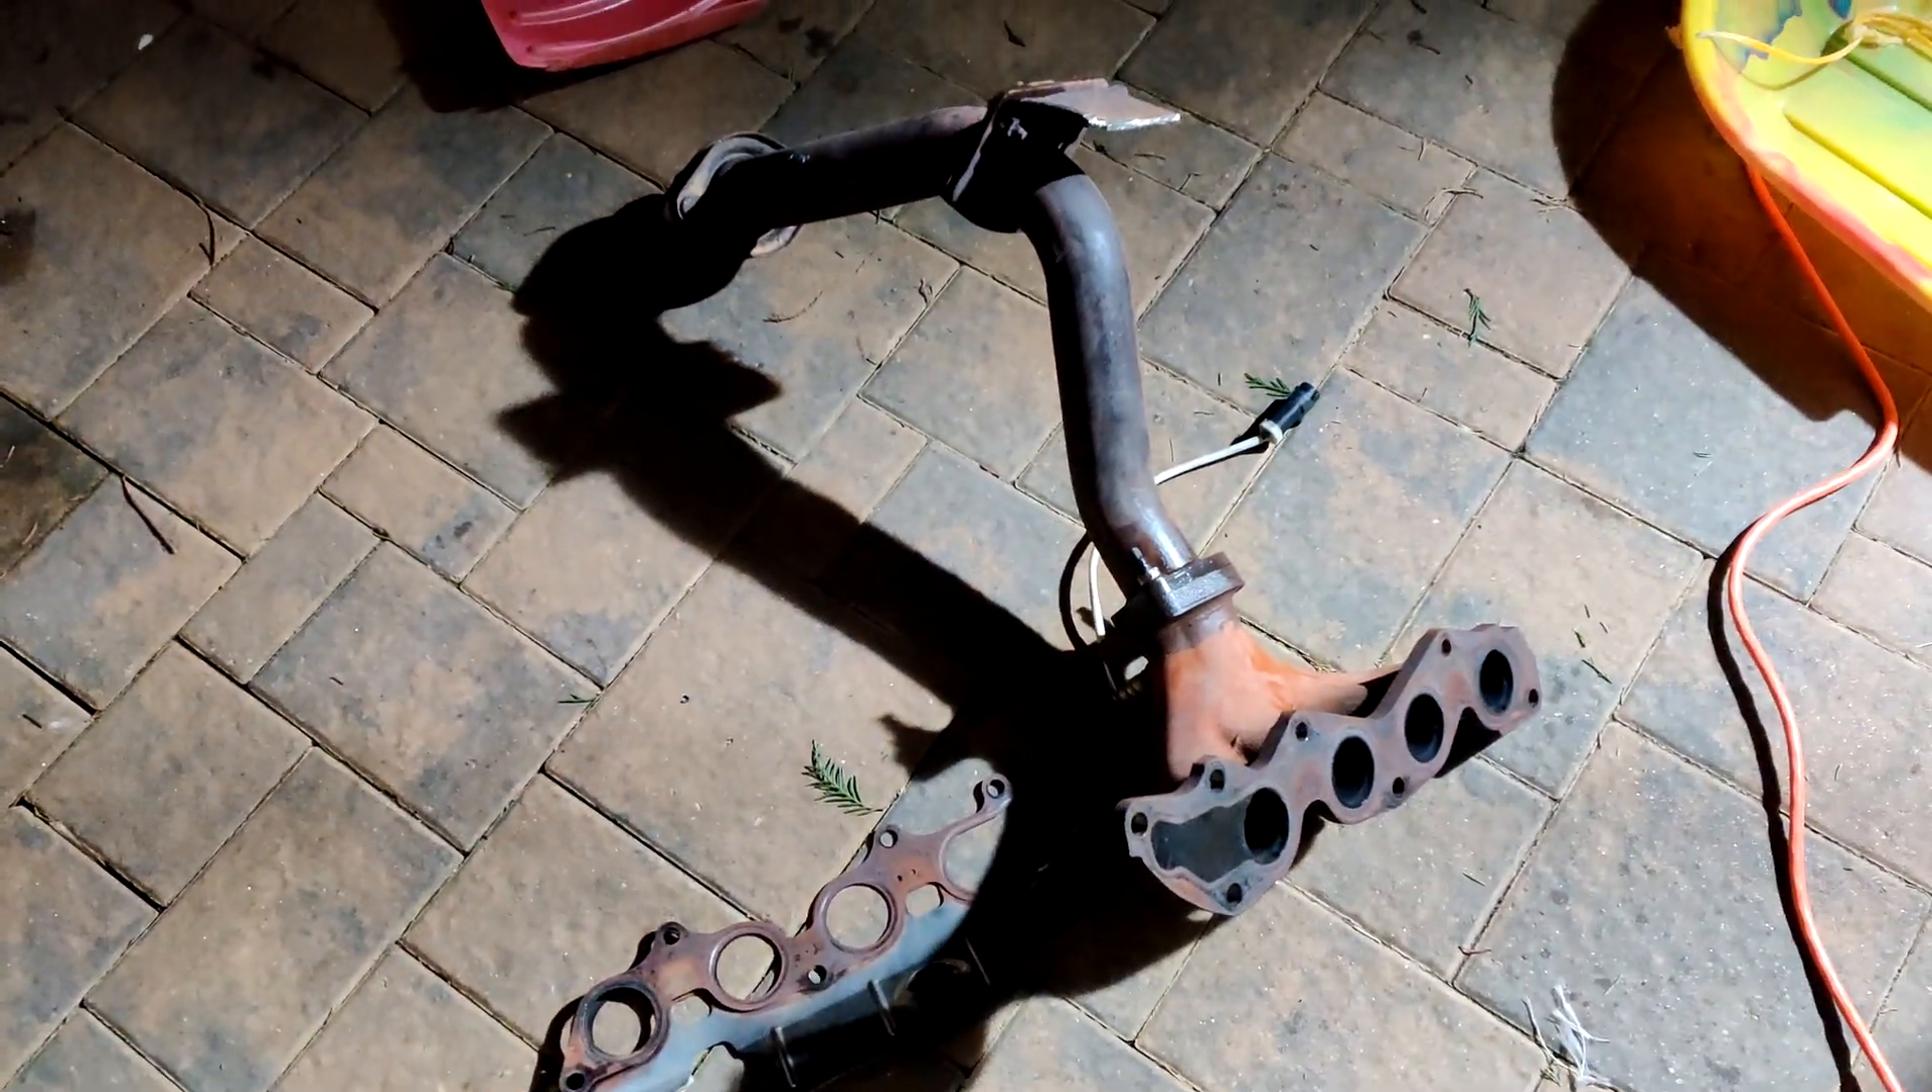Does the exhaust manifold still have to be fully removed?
No.